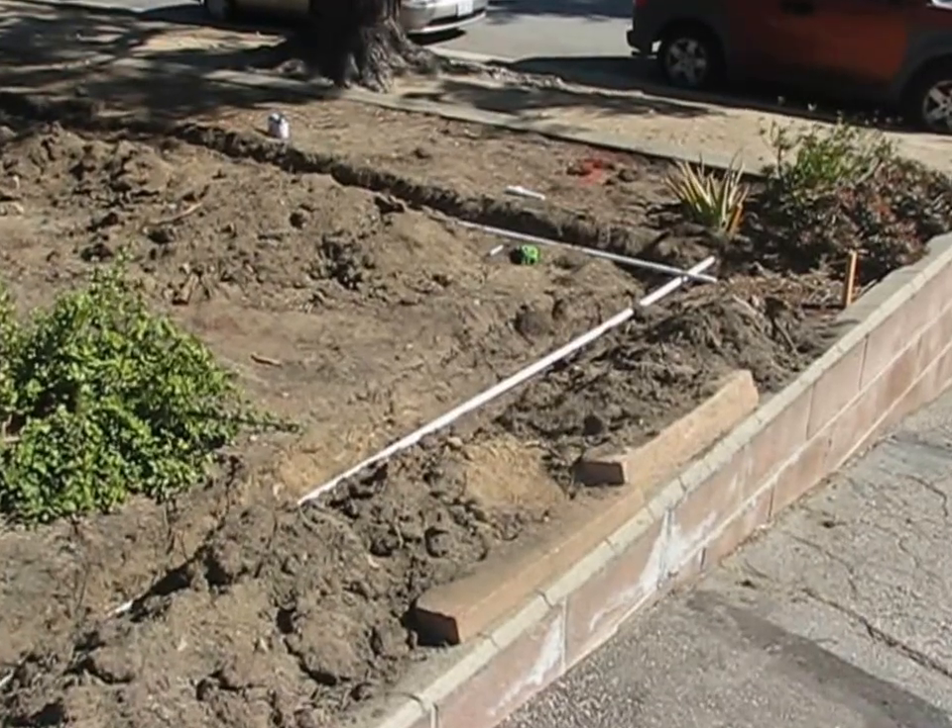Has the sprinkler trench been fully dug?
Yes.